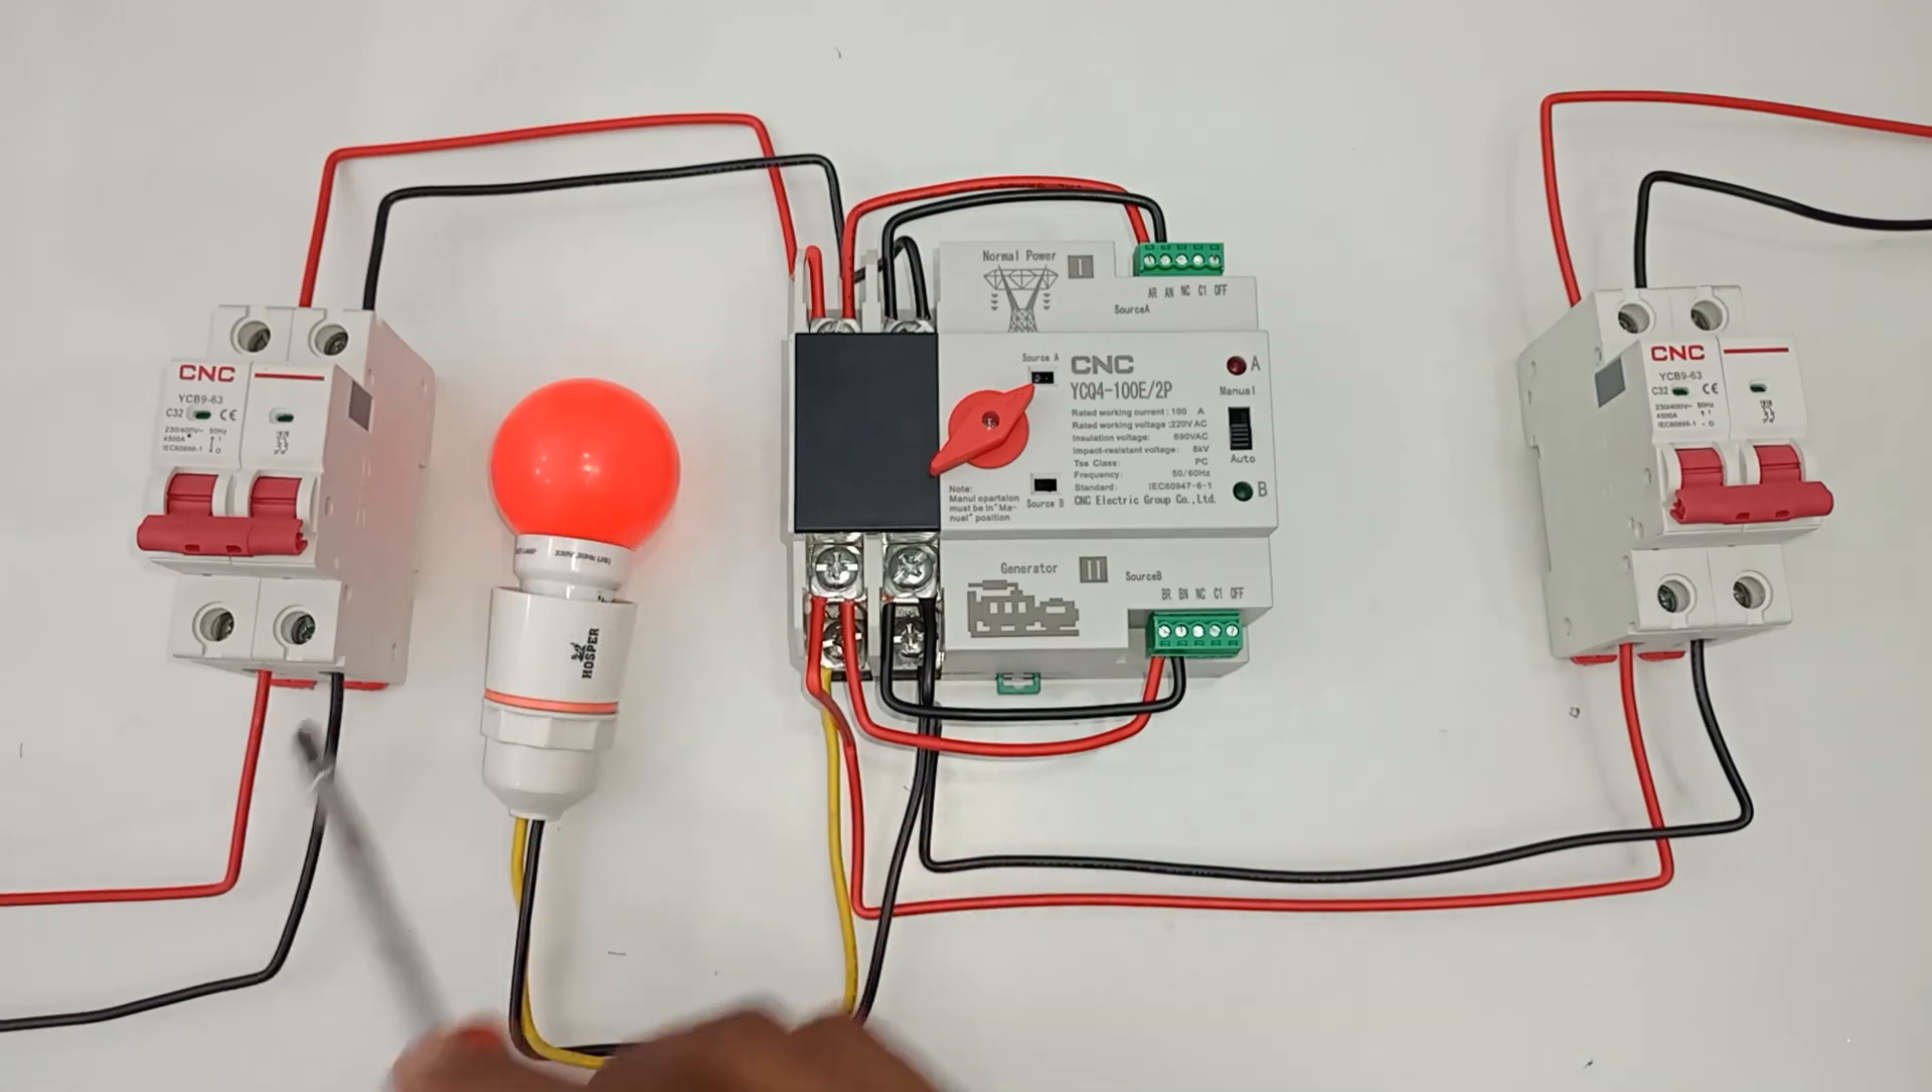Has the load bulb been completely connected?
Yes.